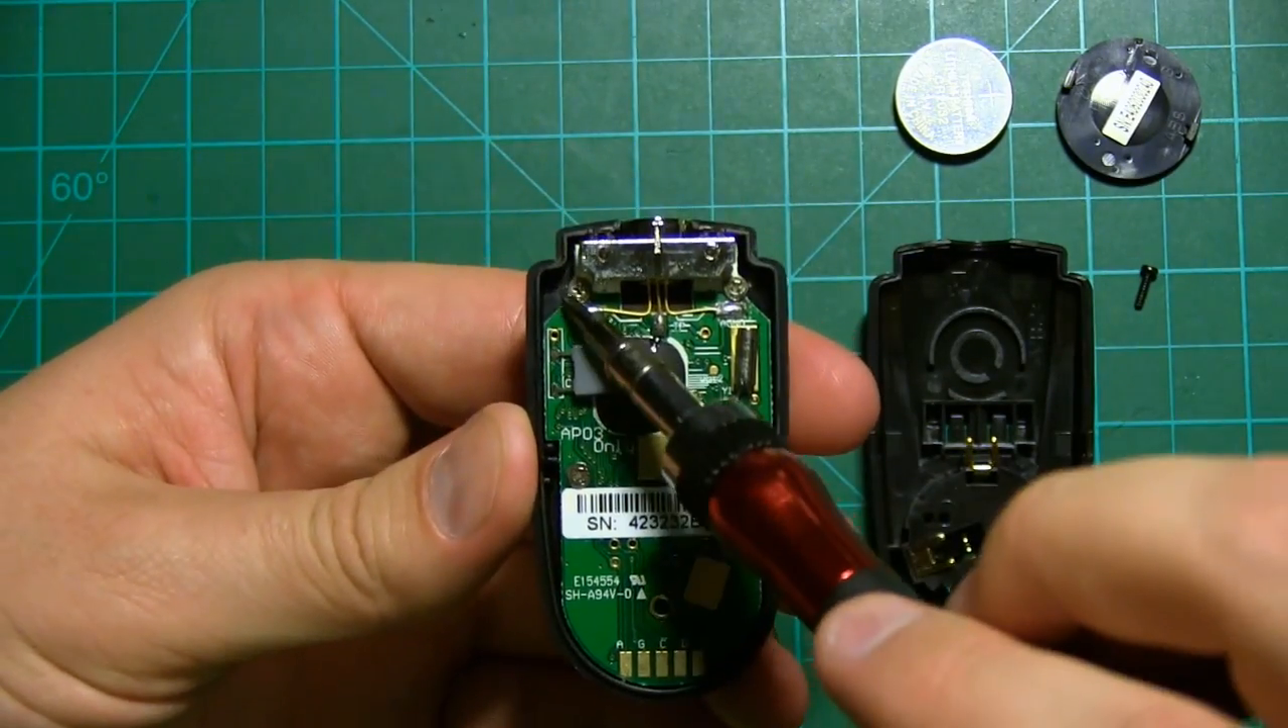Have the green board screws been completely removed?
No.